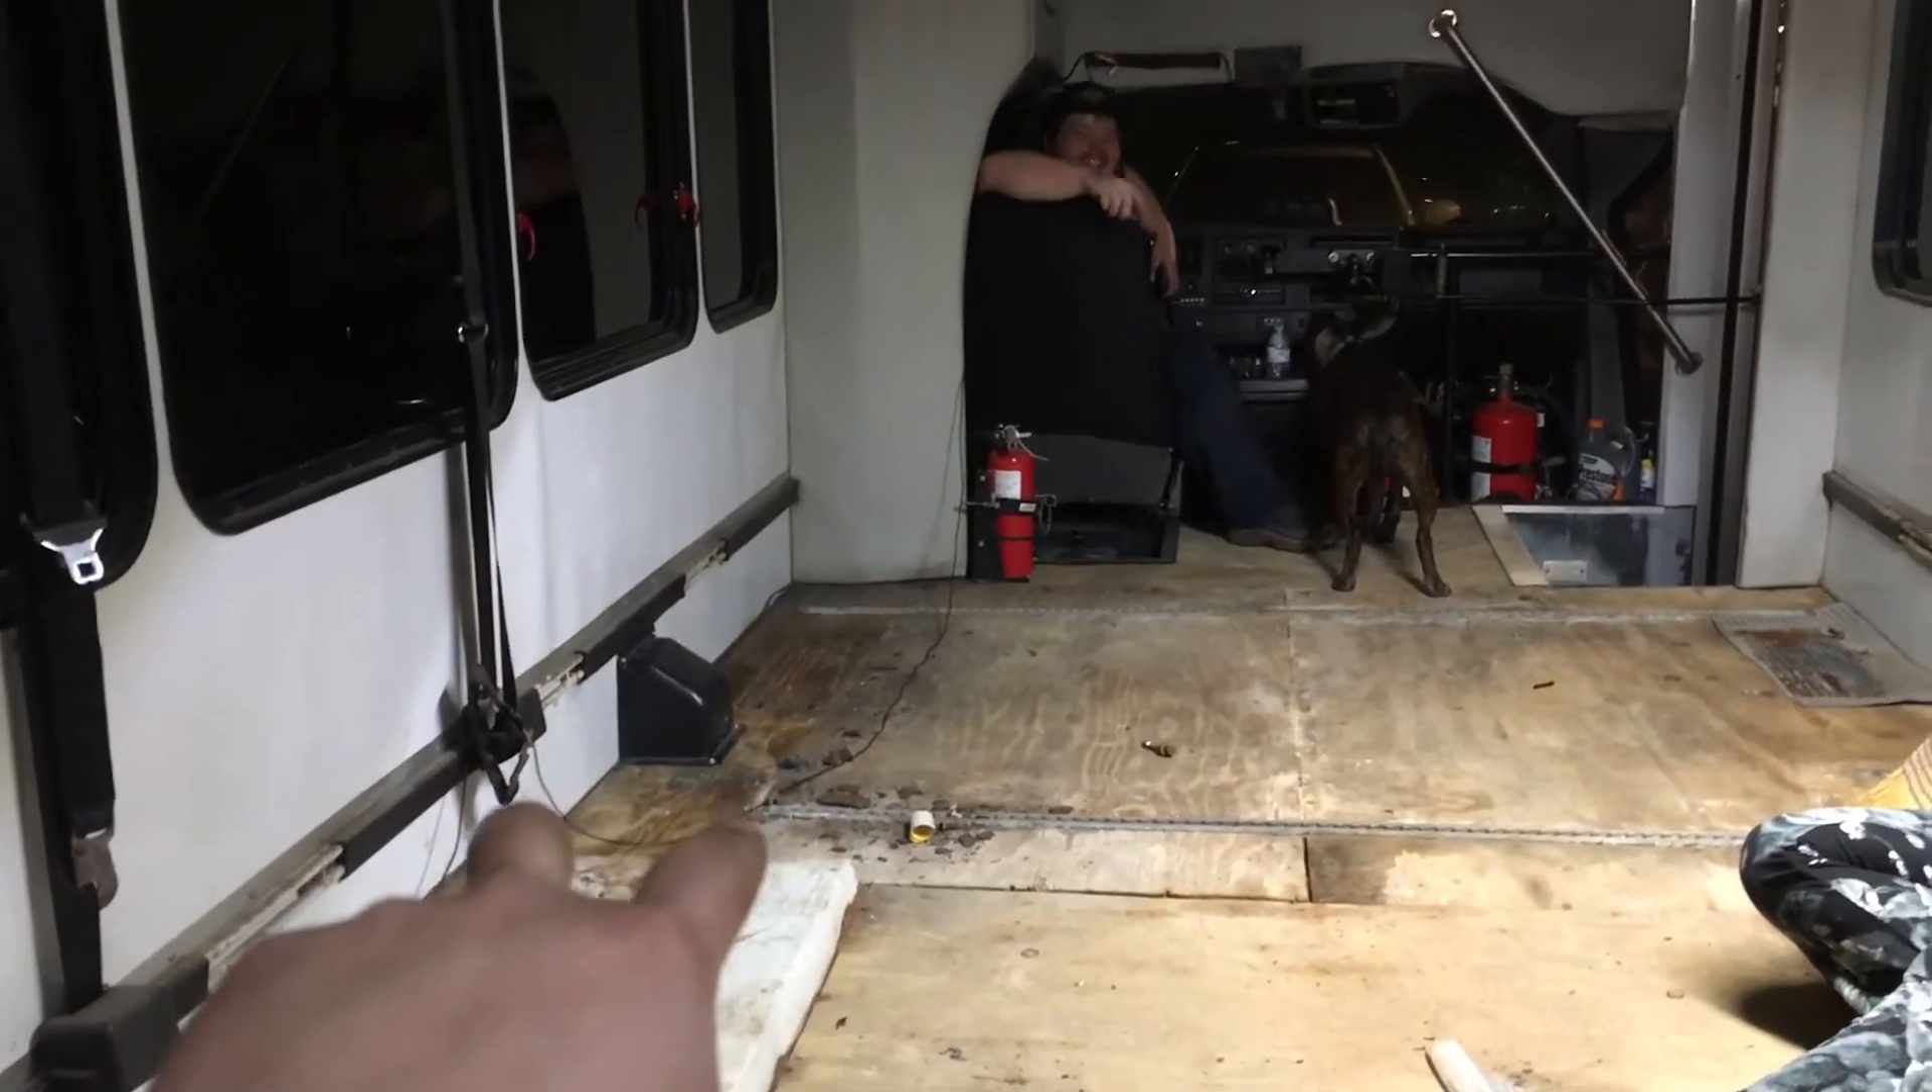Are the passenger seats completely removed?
Yes.